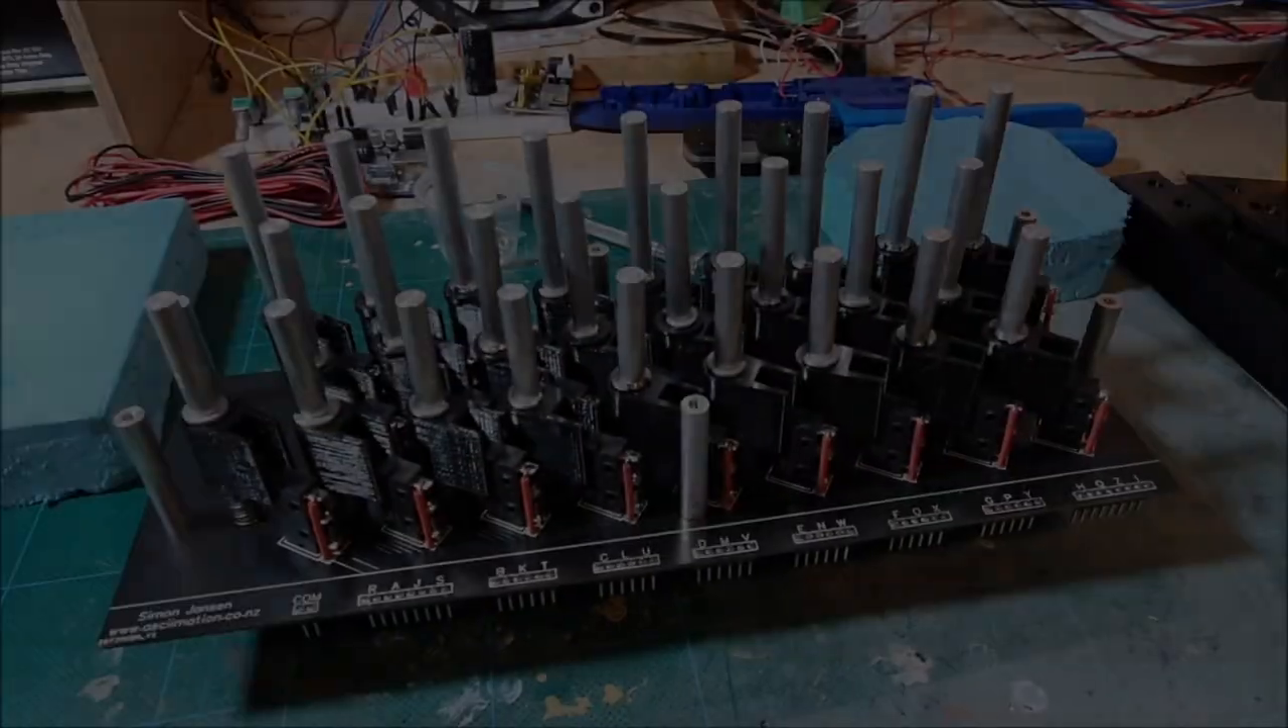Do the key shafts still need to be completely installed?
No.